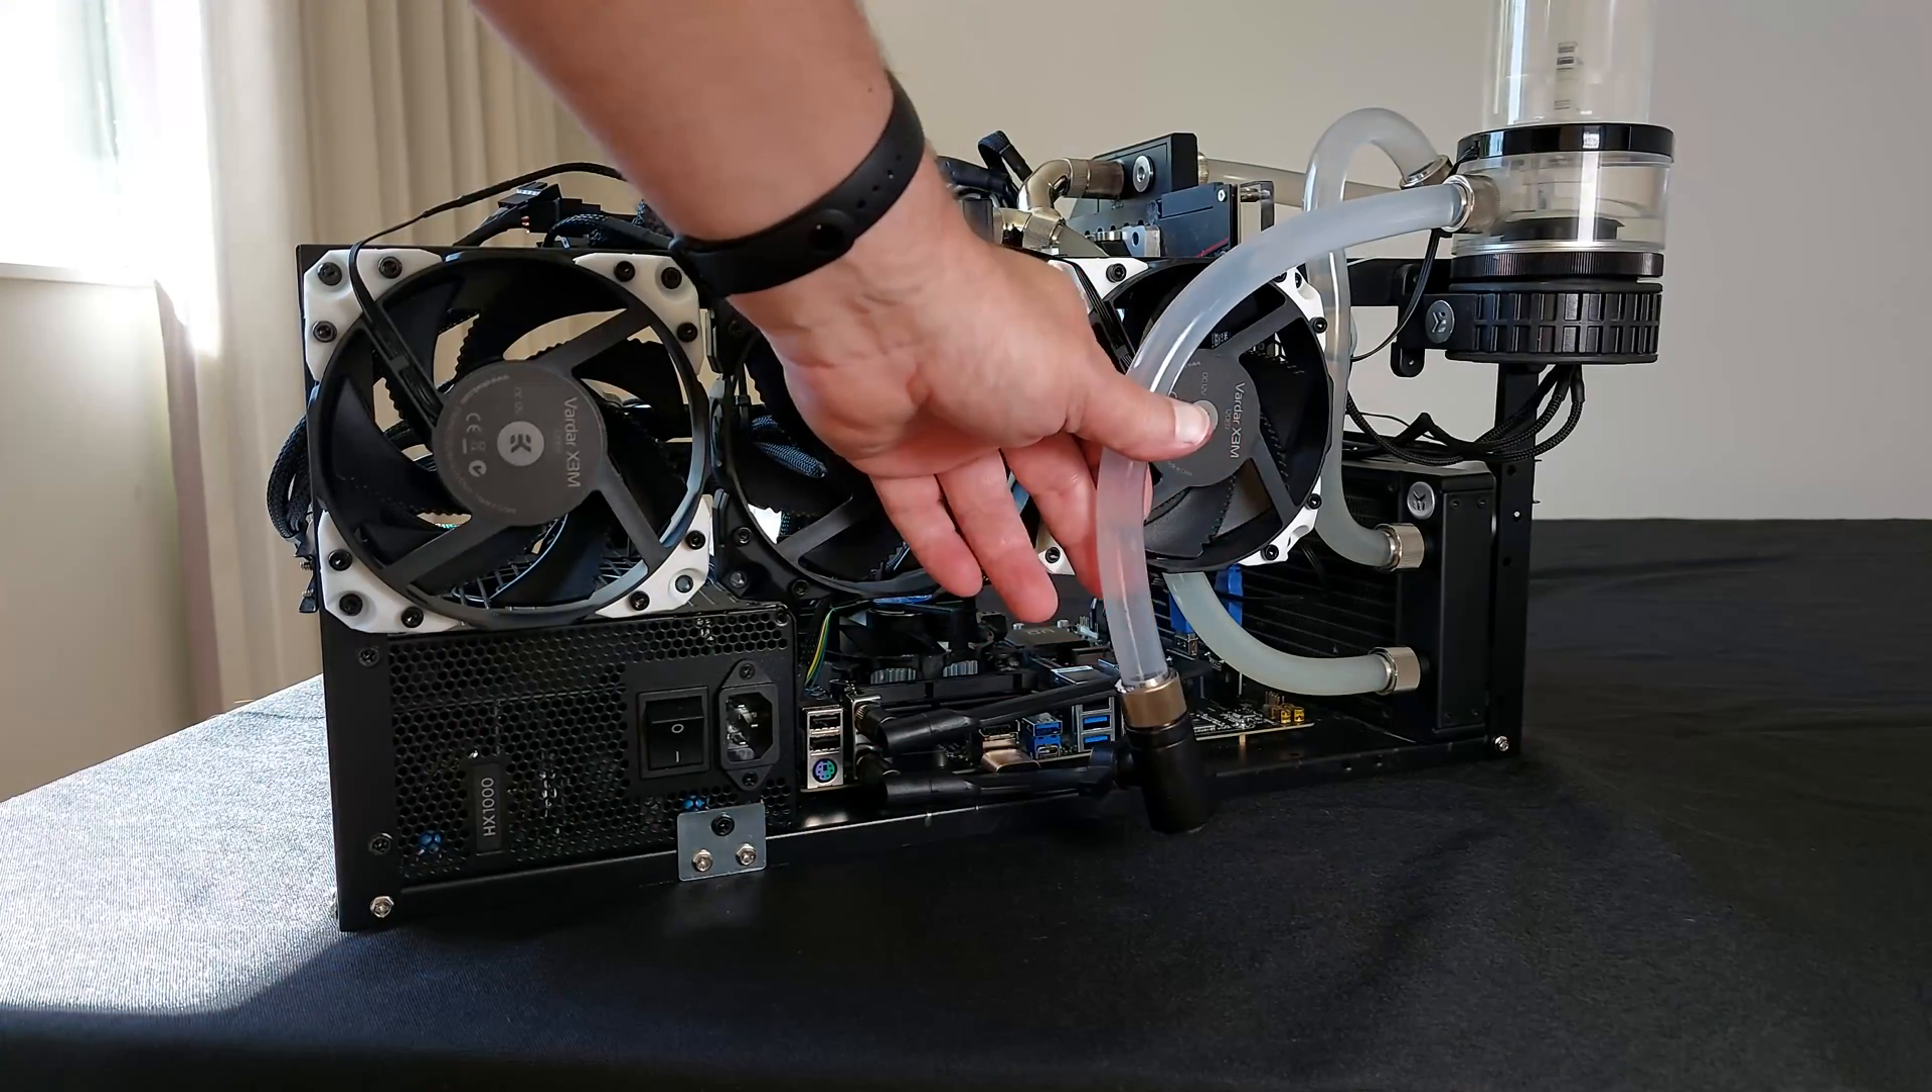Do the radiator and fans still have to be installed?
No.